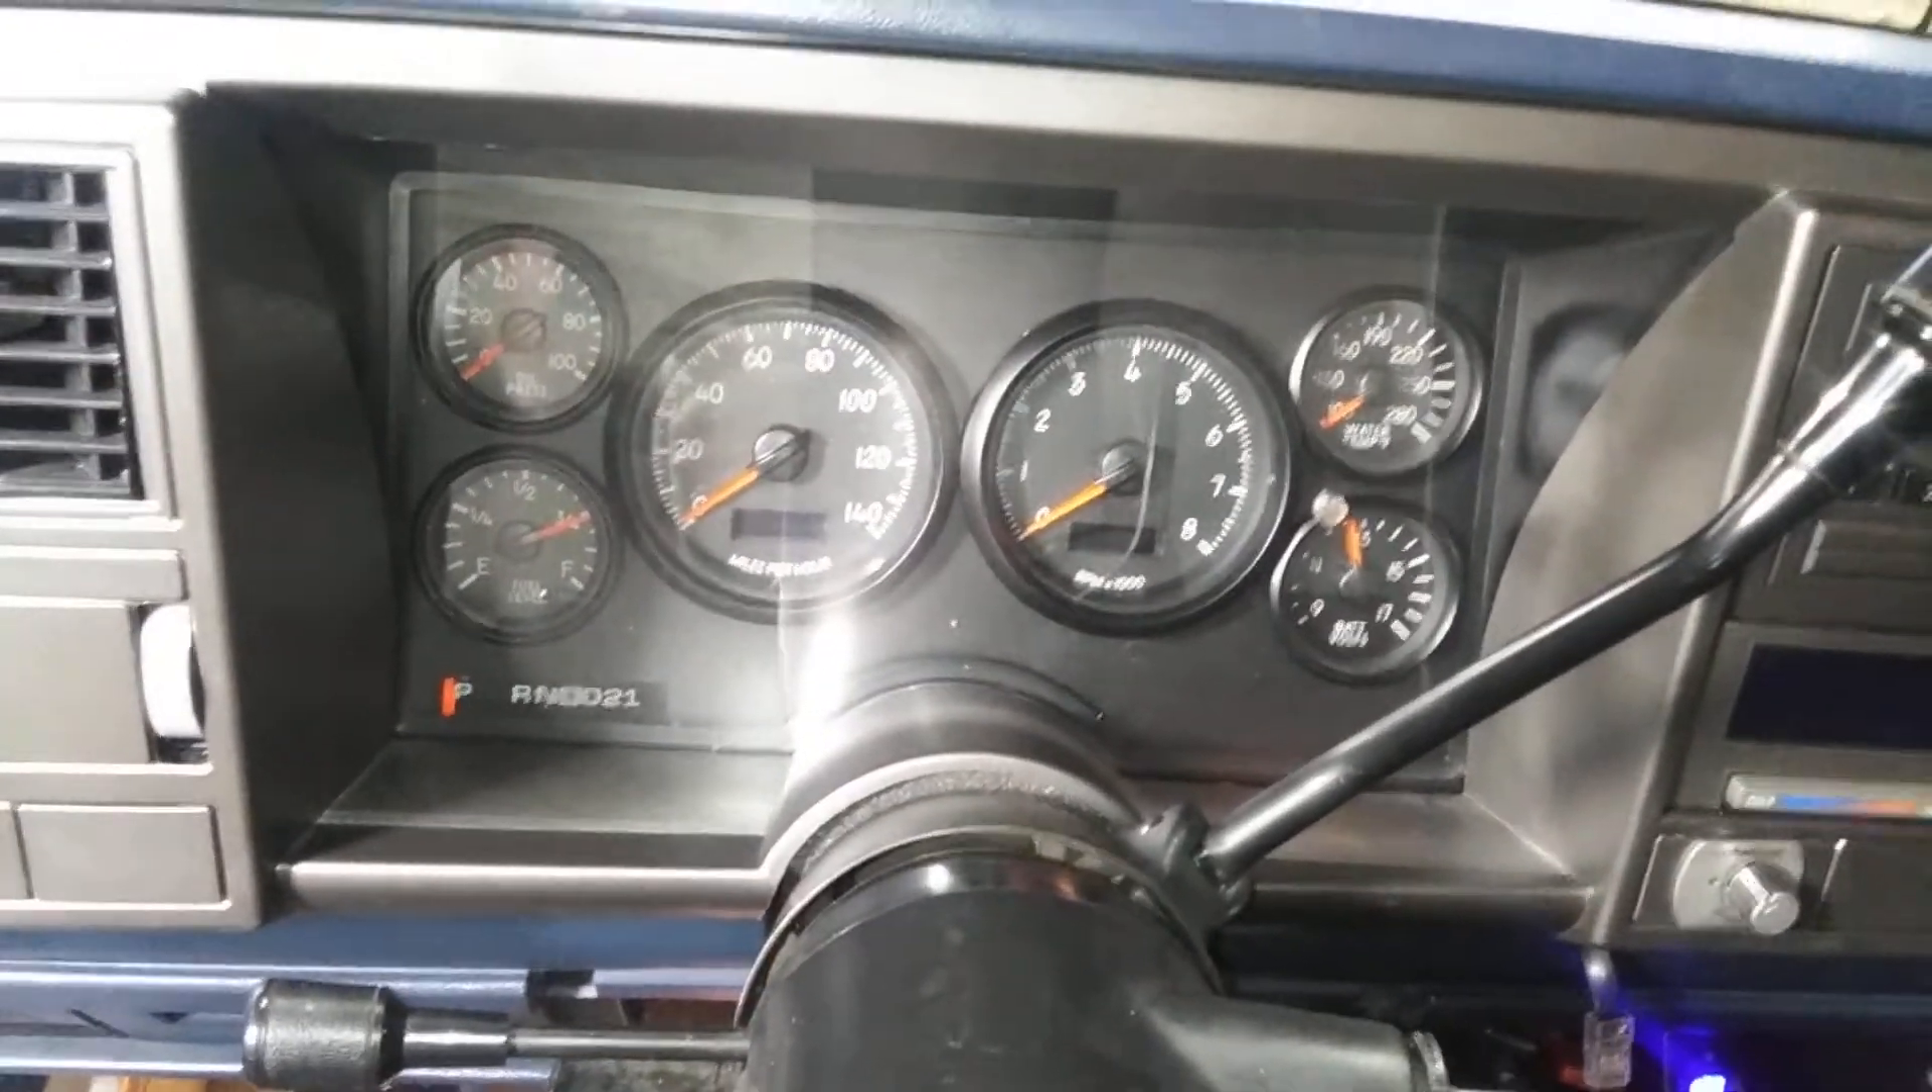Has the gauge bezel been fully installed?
Yes.